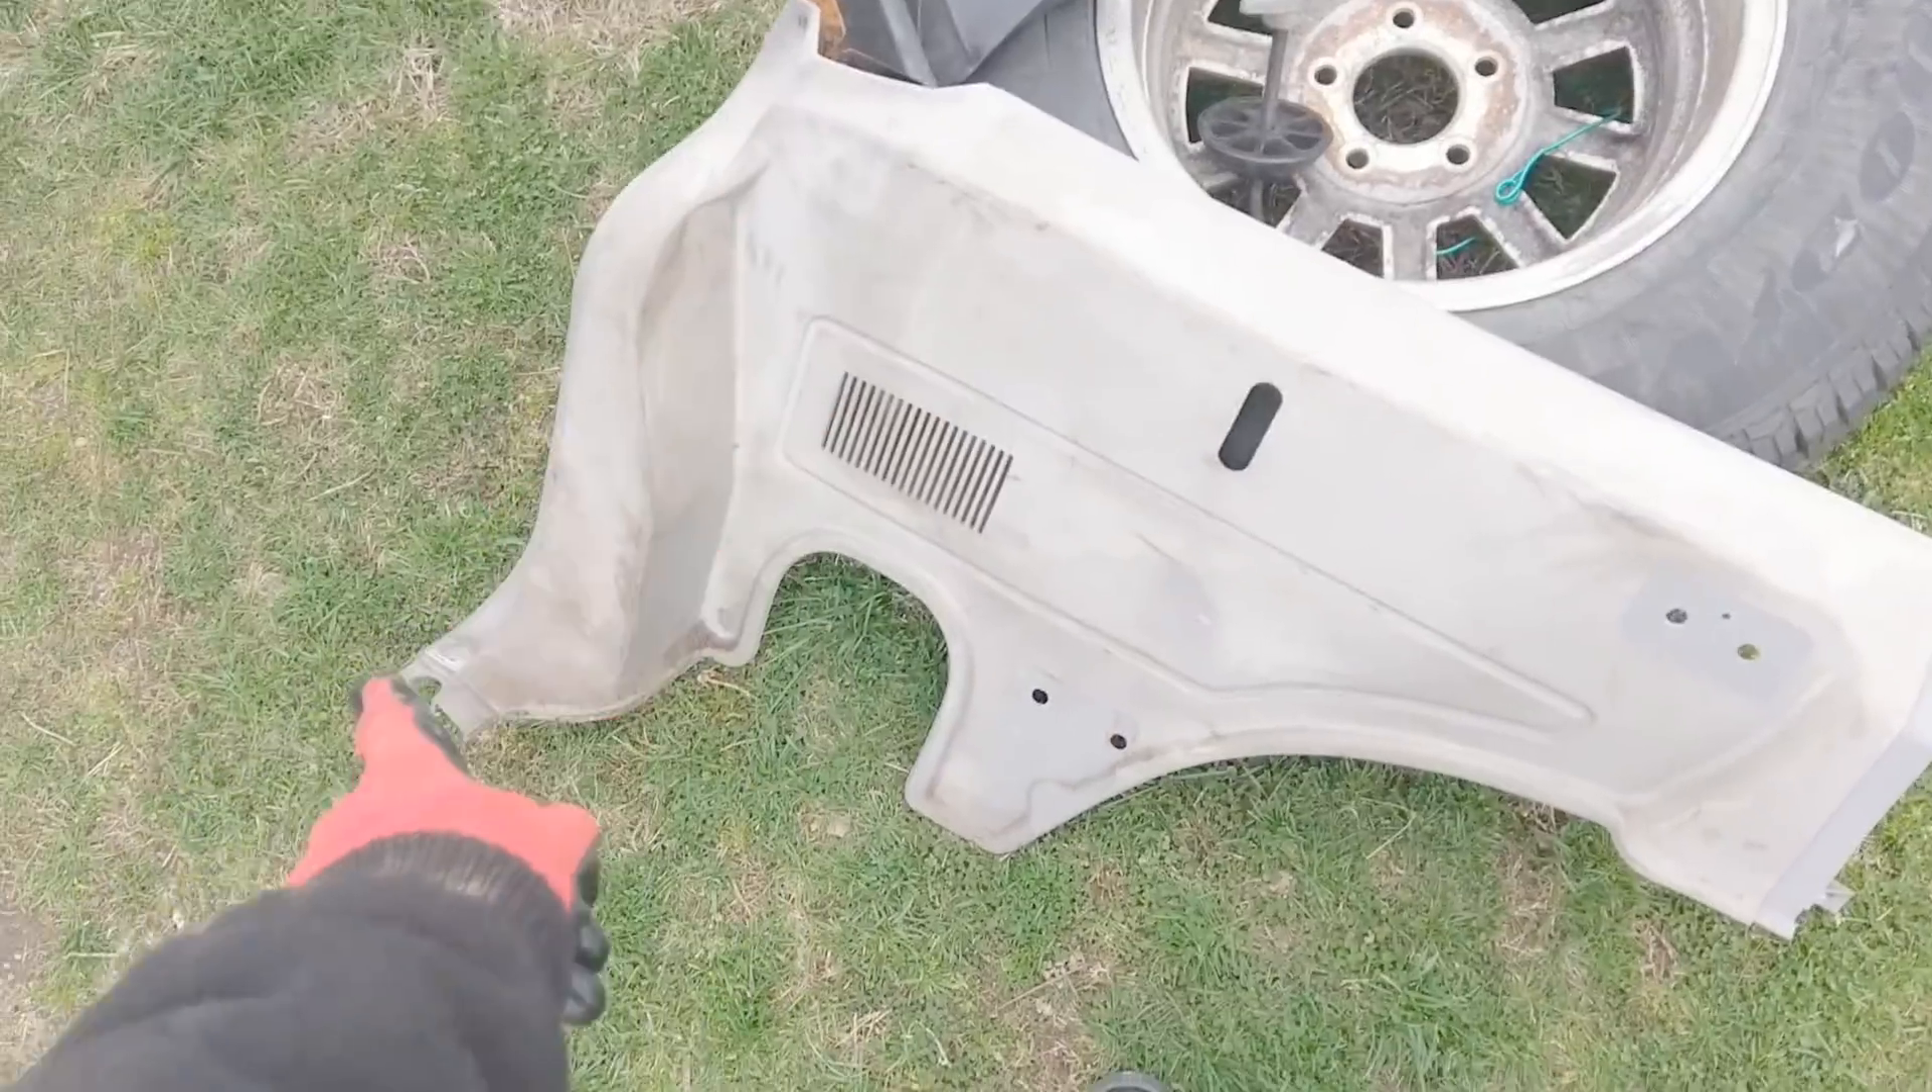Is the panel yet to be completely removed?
No.